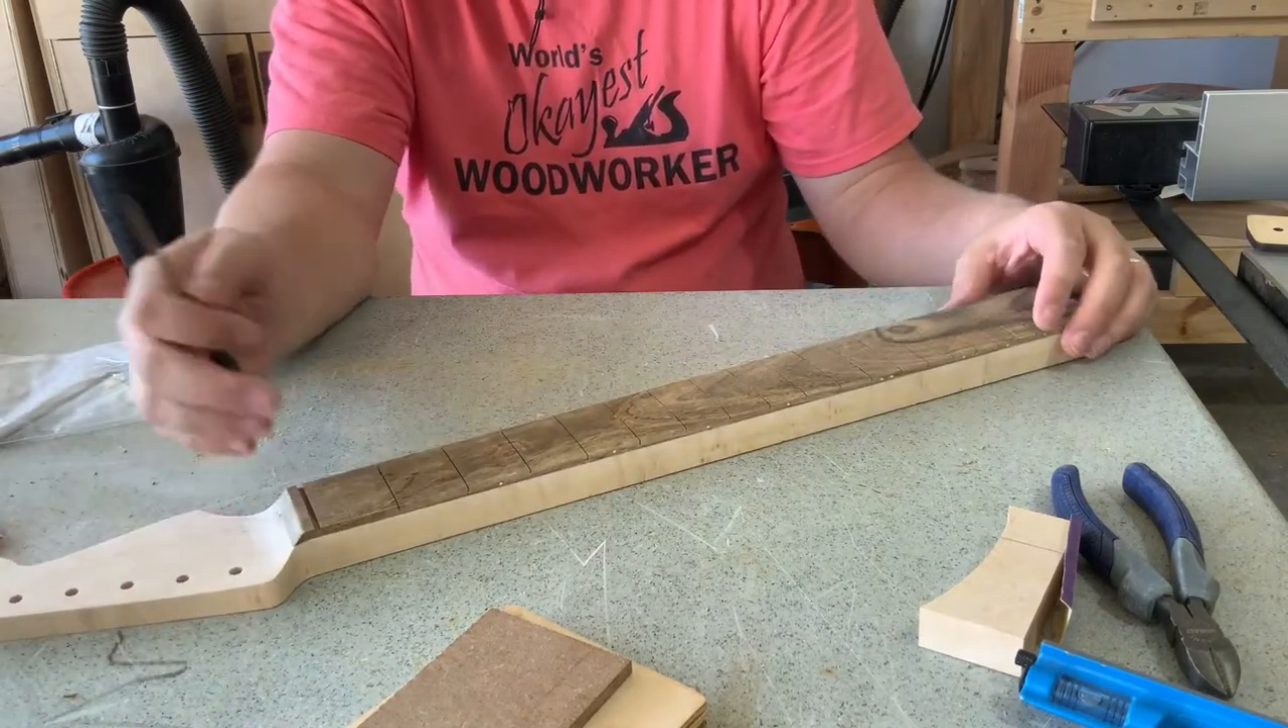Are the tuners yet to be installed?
Yes.